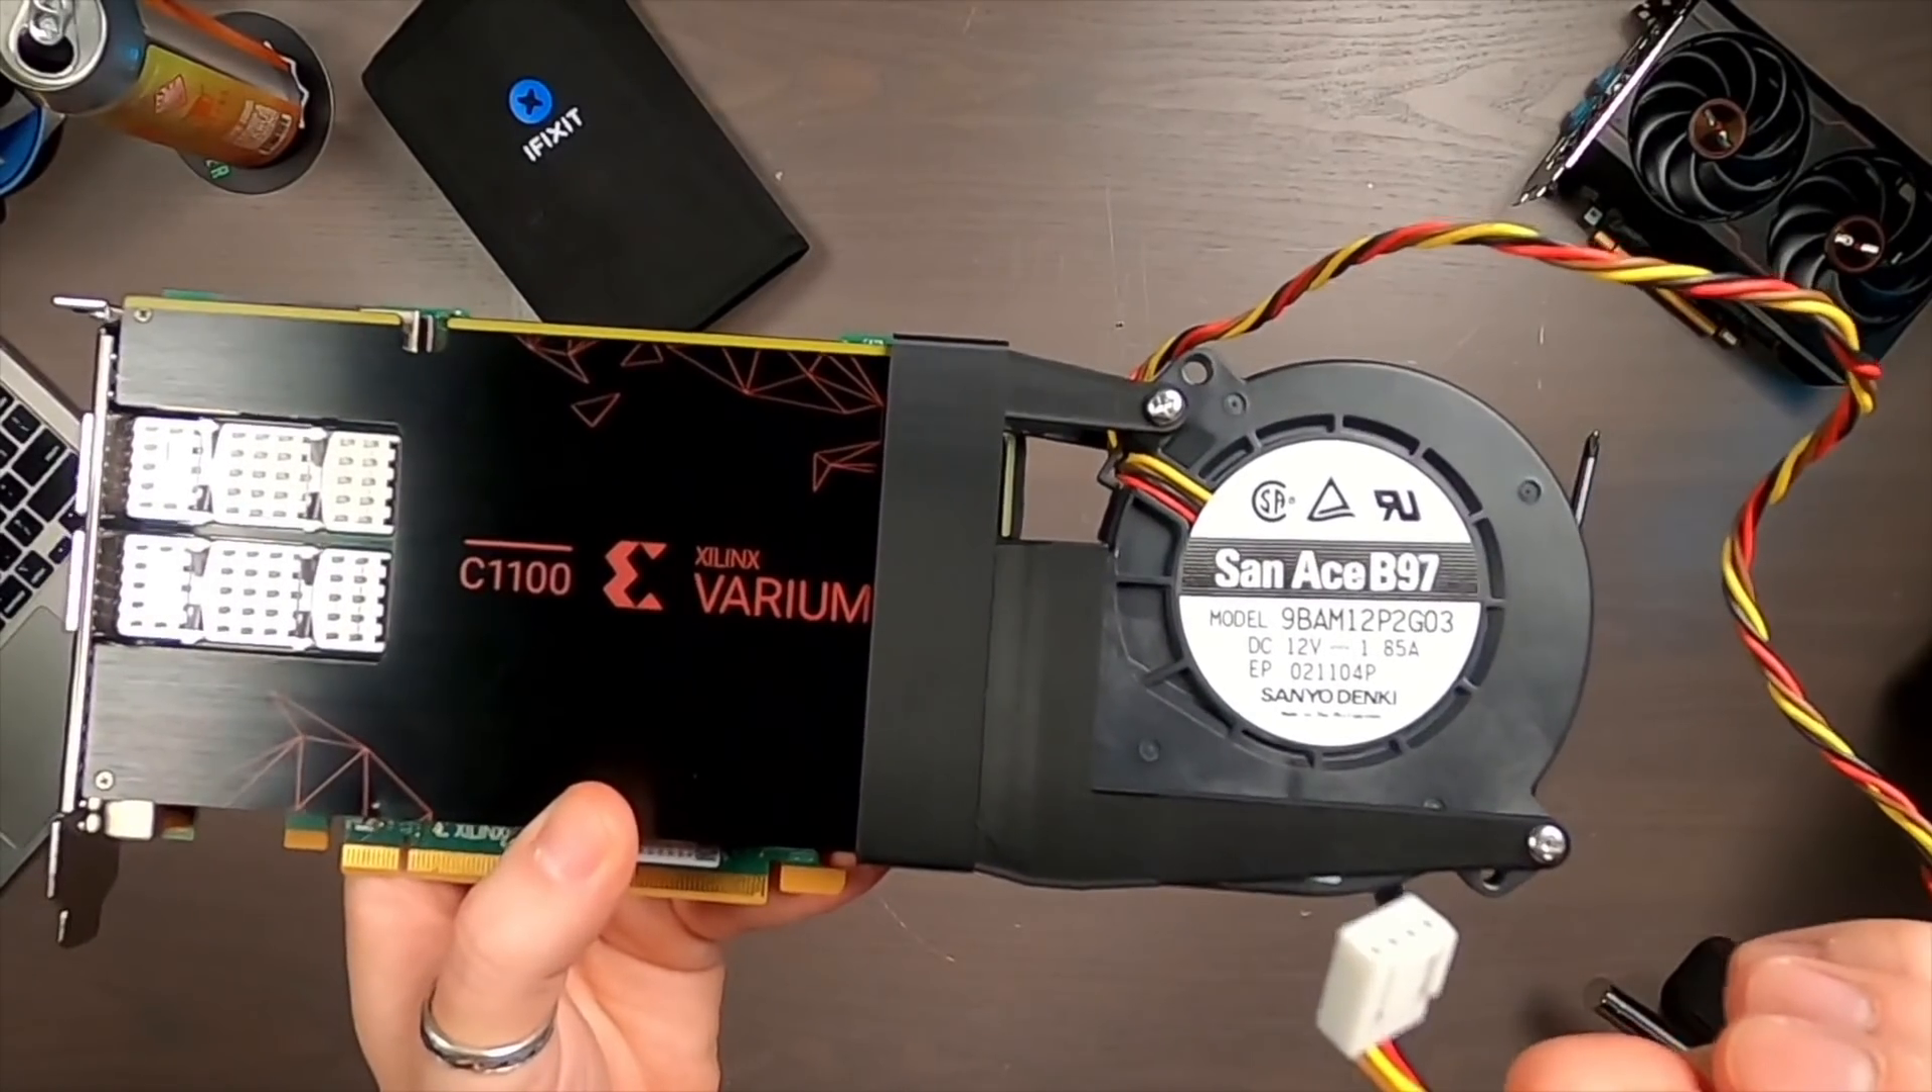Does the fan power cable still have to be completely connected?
Yes.